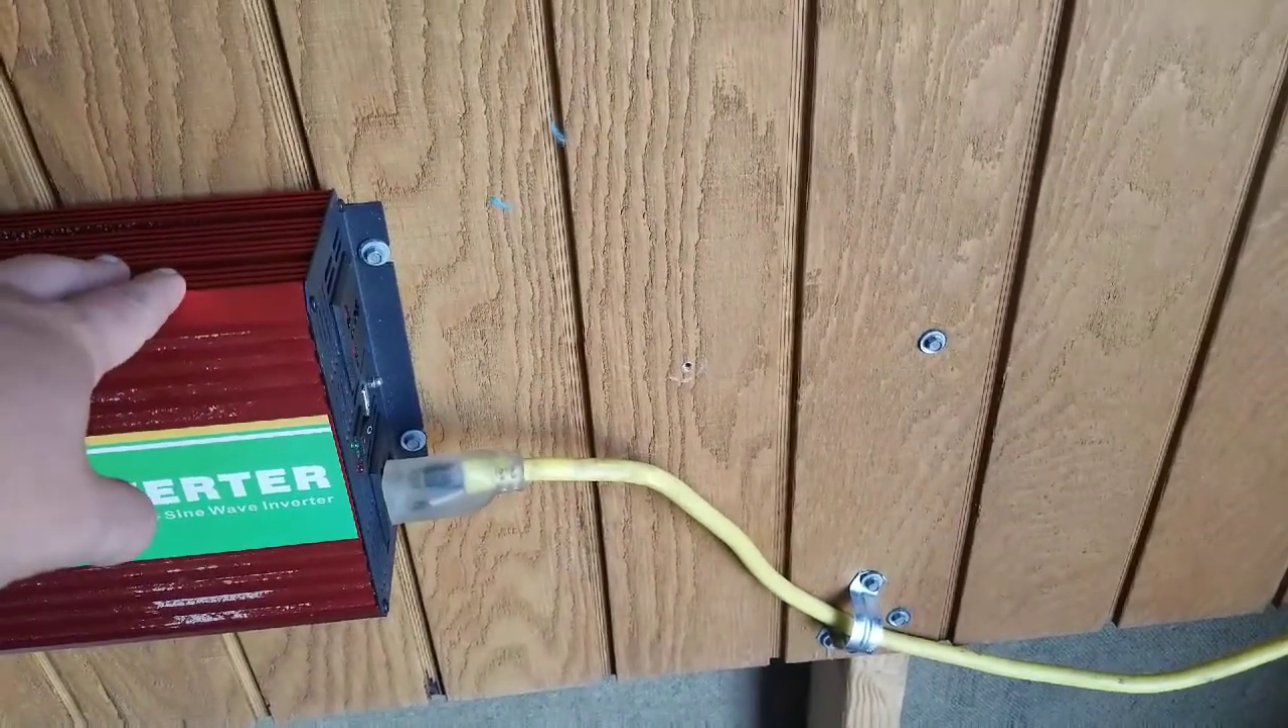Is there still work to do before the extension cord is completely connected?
No.